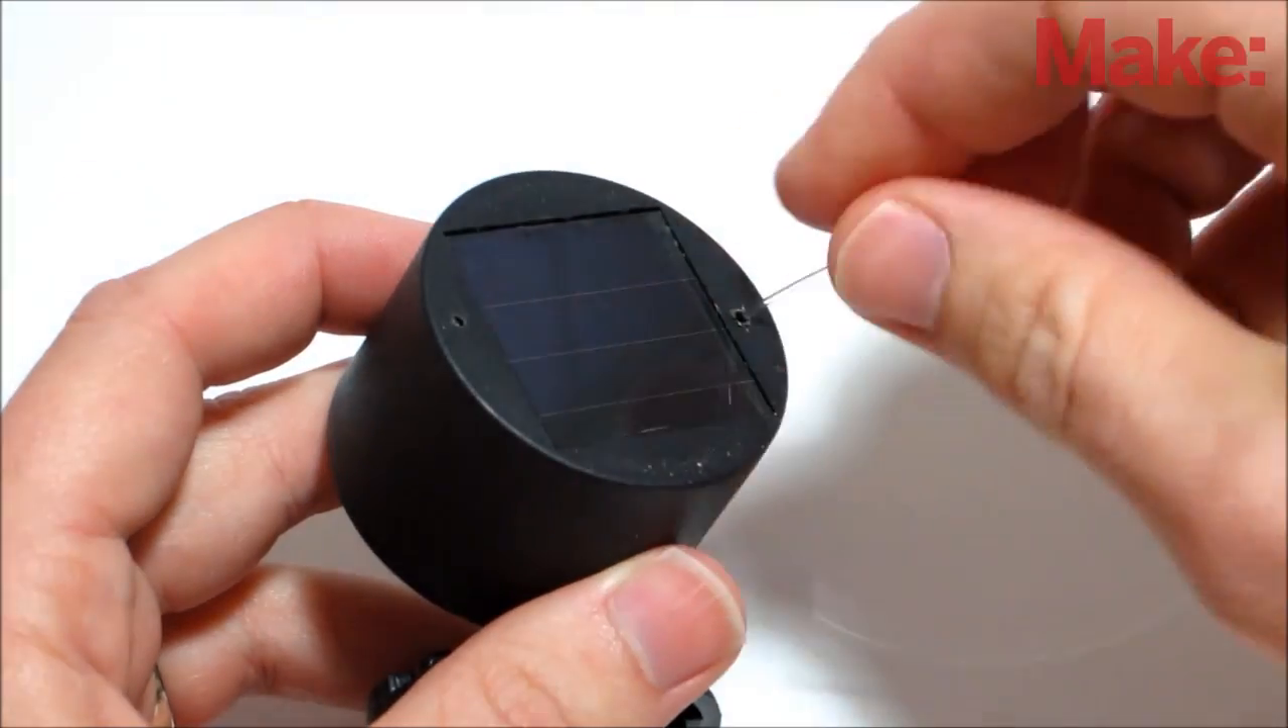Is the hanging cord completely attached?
No.